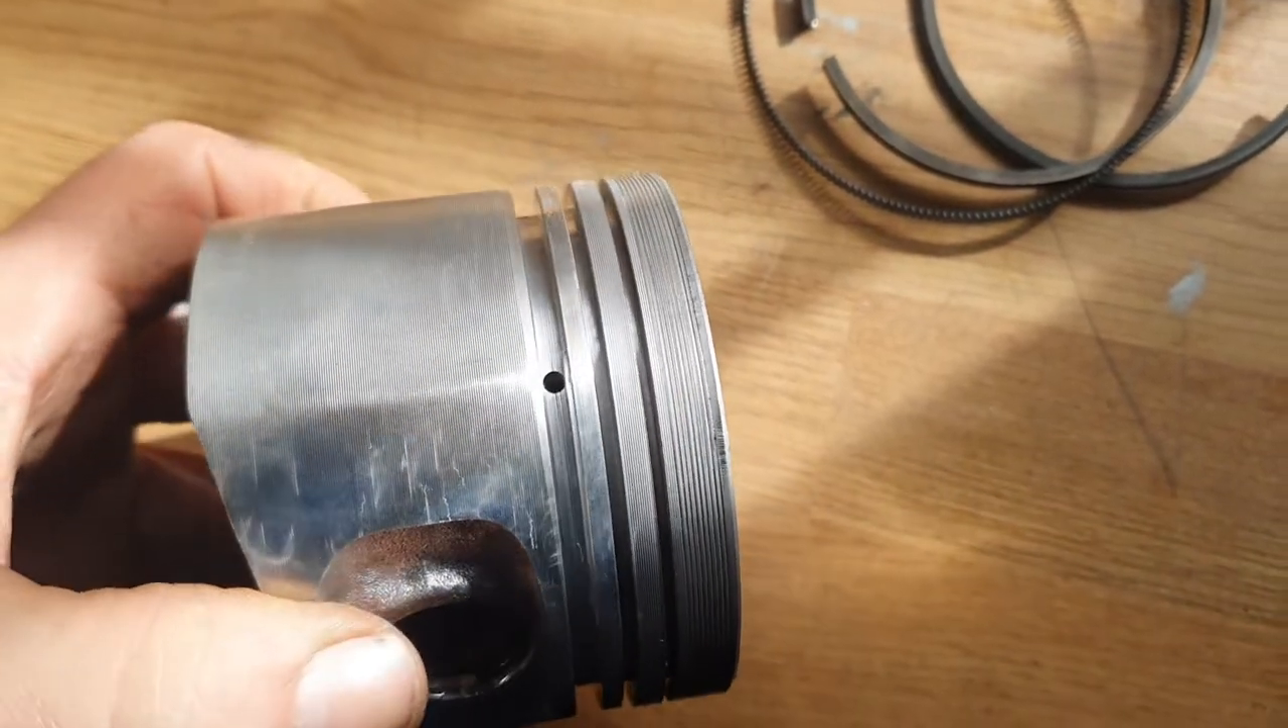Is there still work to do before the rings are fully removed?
No.